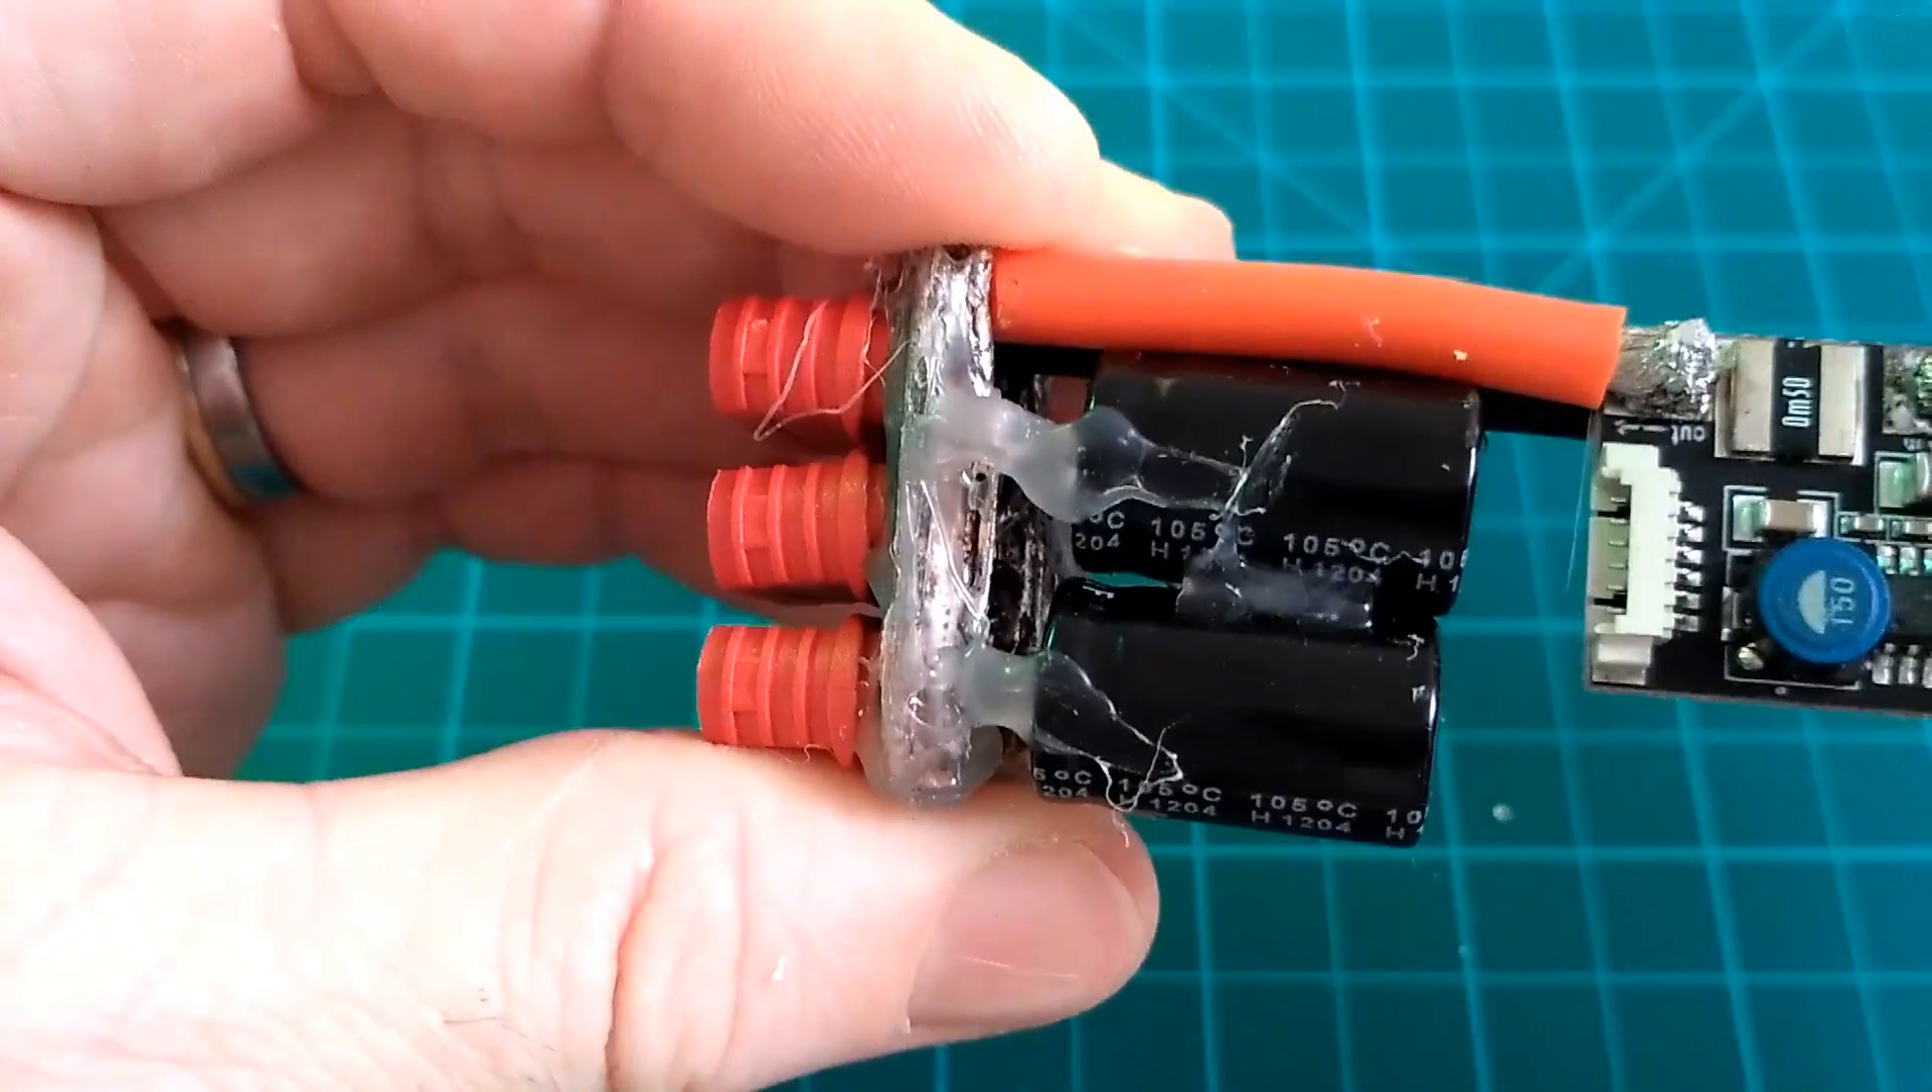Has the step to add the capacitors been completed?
Yes.